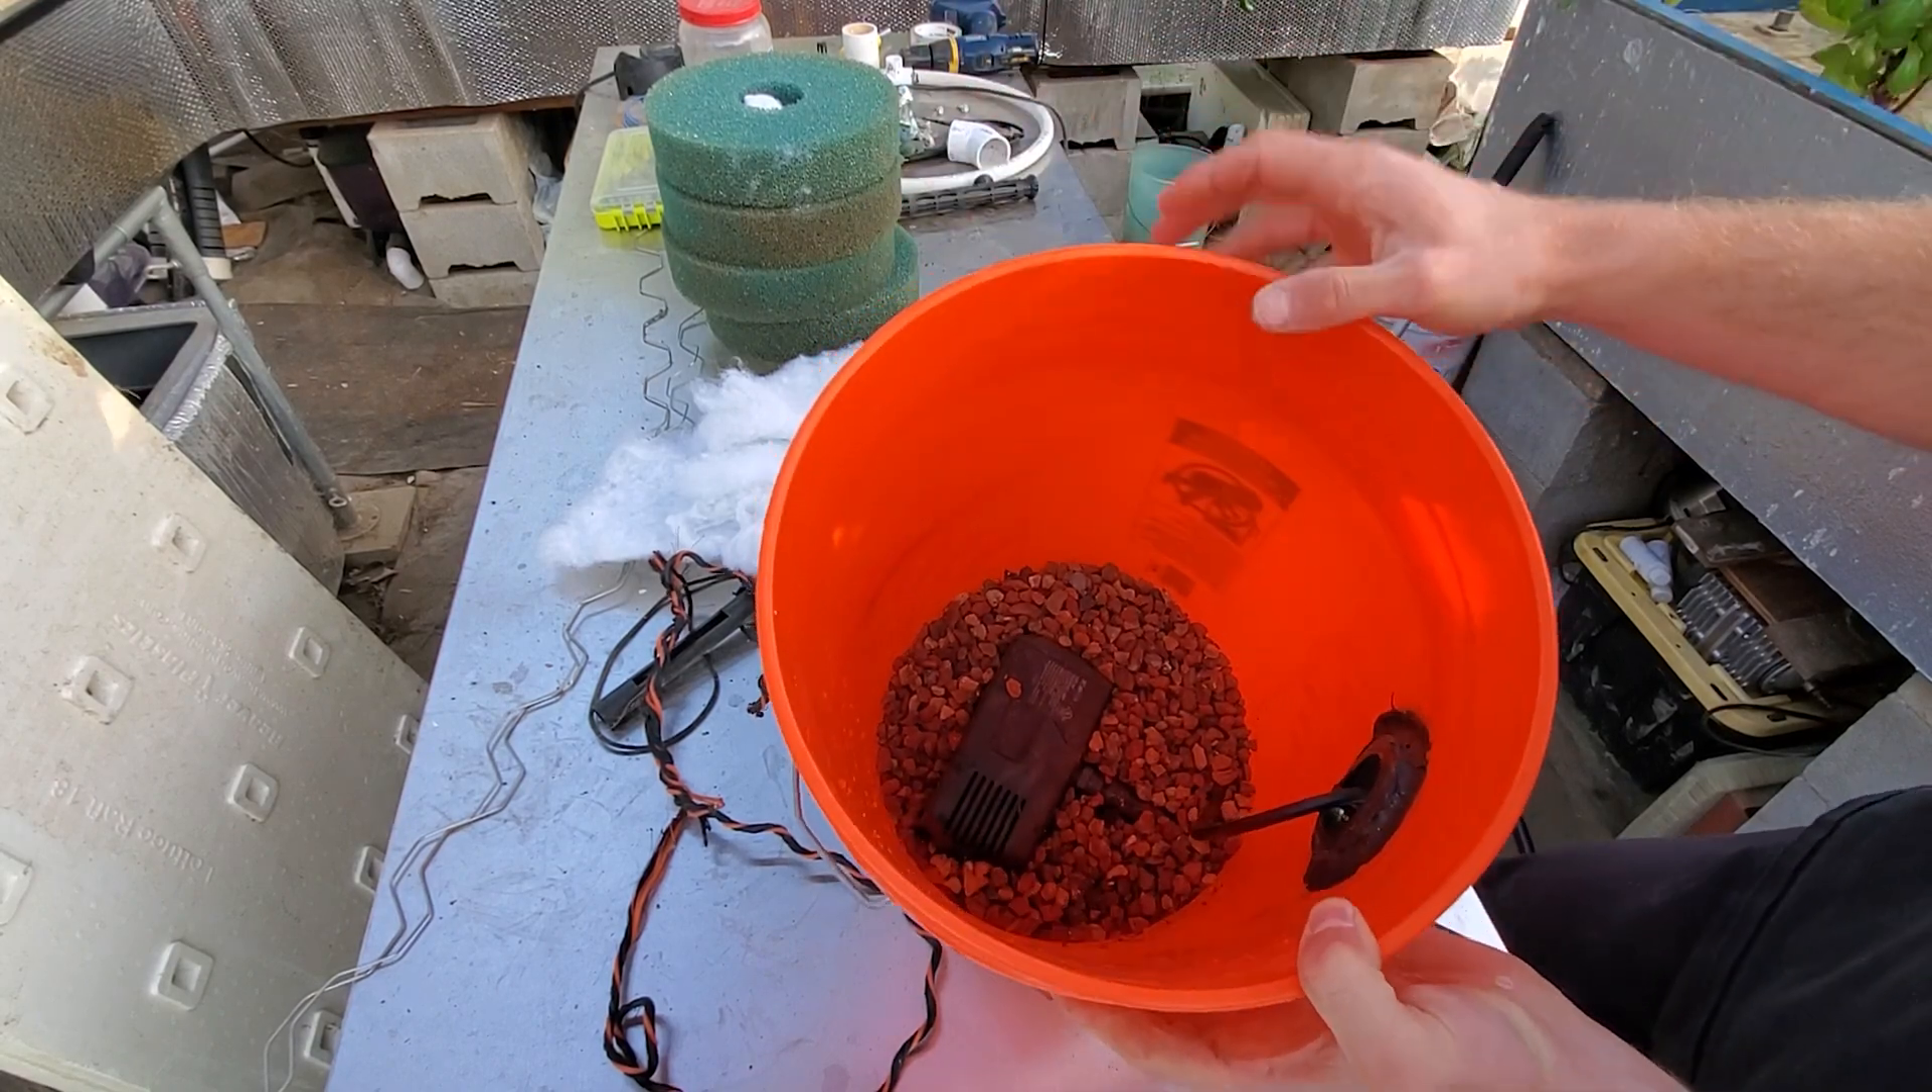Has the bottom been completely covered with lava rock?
Yes.